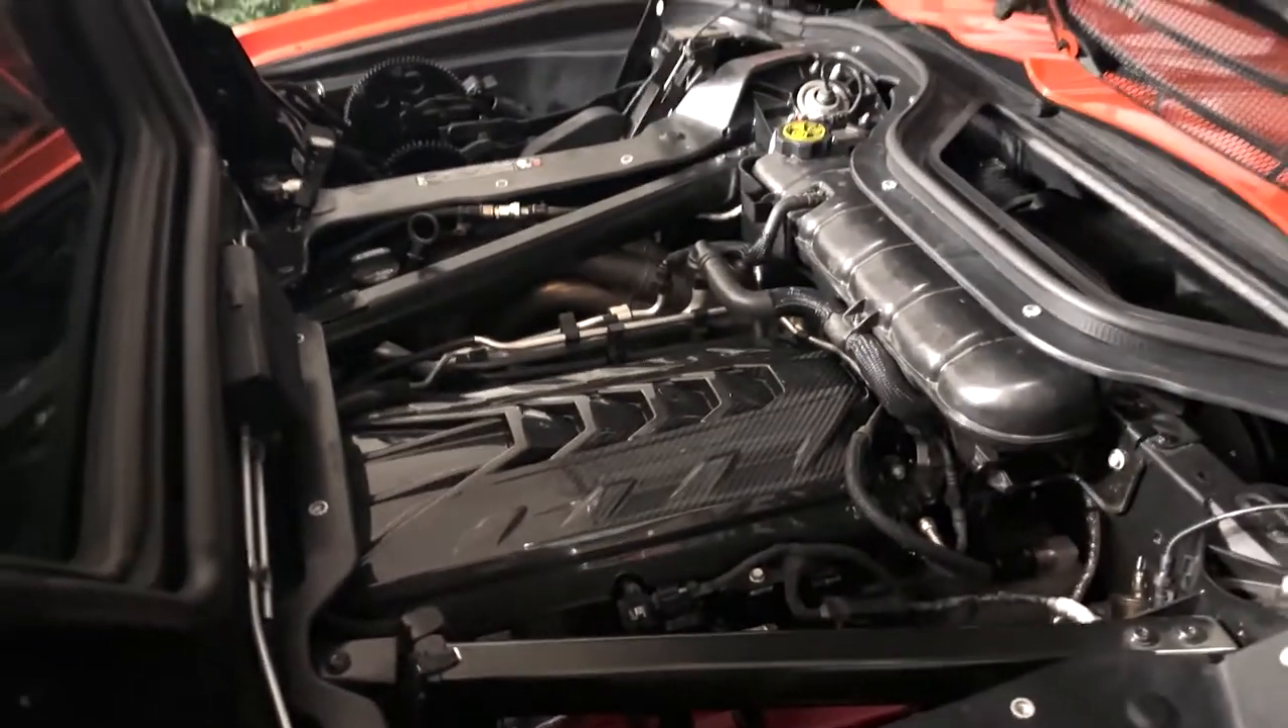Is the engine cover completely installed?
Yes.